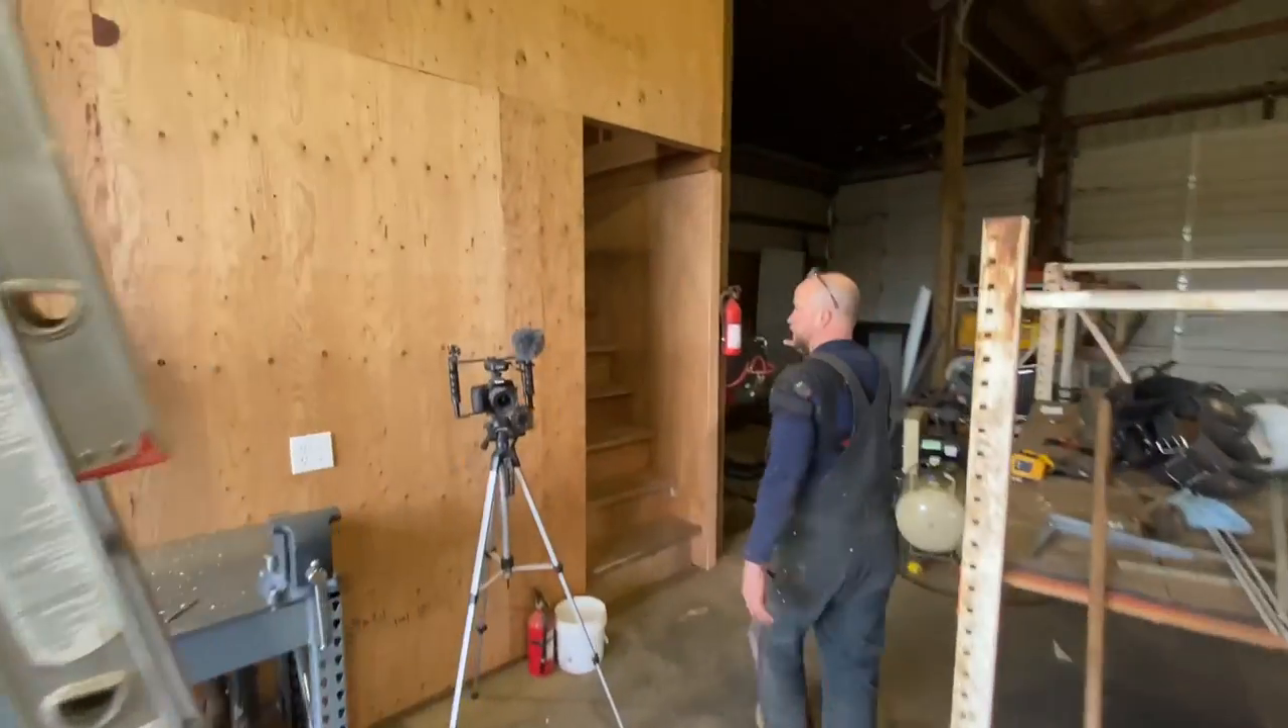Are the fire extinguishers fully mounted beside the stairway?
No.